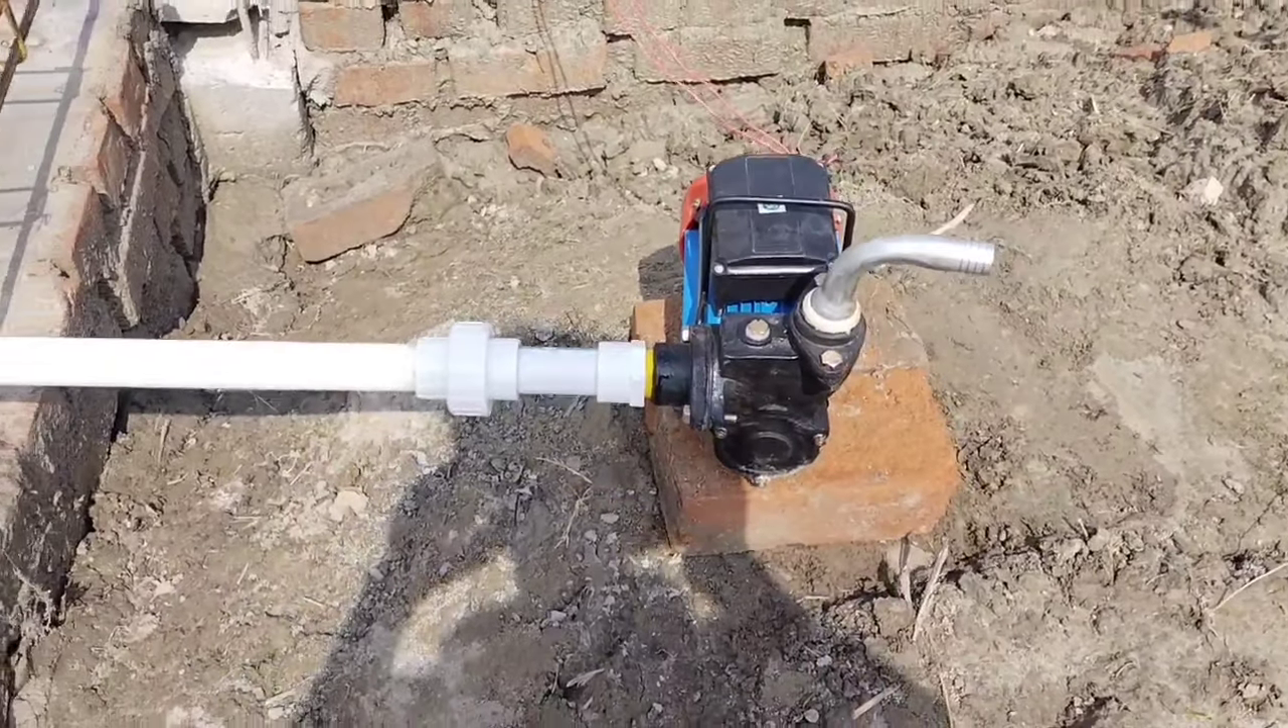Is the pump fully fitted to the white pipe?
Yes.